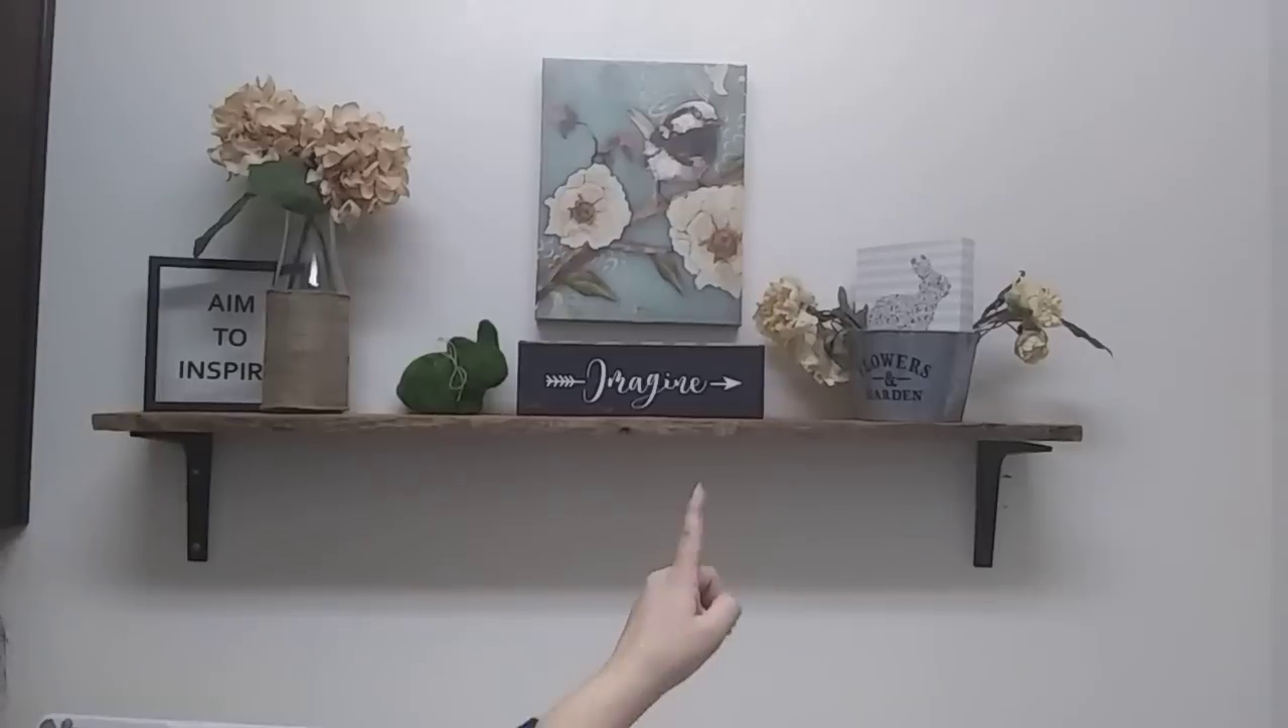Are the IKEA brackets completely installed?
Yes.